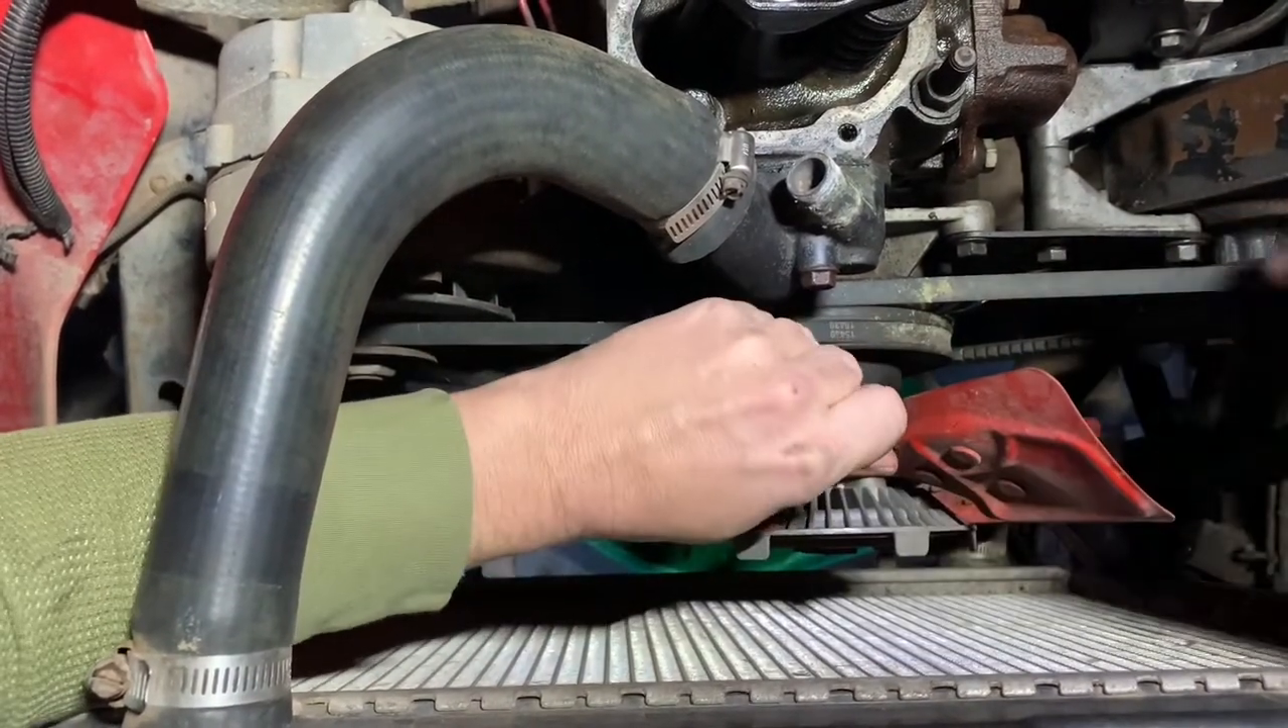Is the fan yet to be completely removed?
Yes.